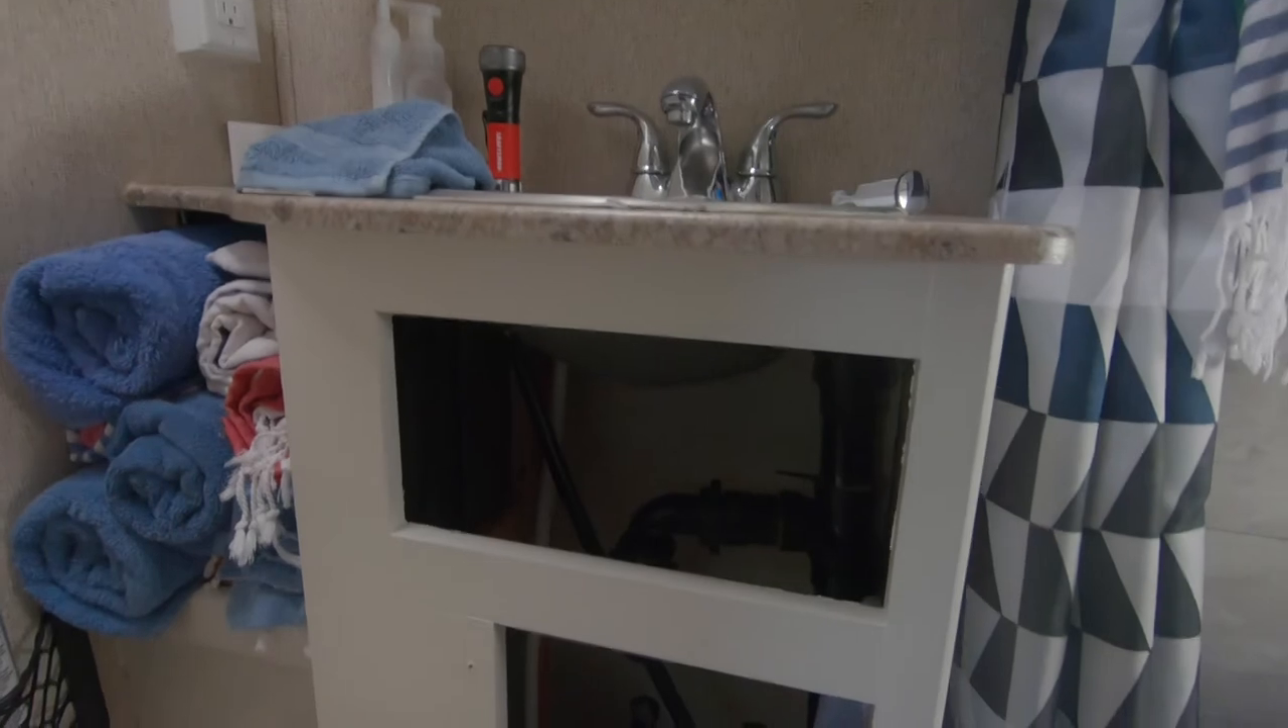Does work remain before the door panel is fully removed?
No.